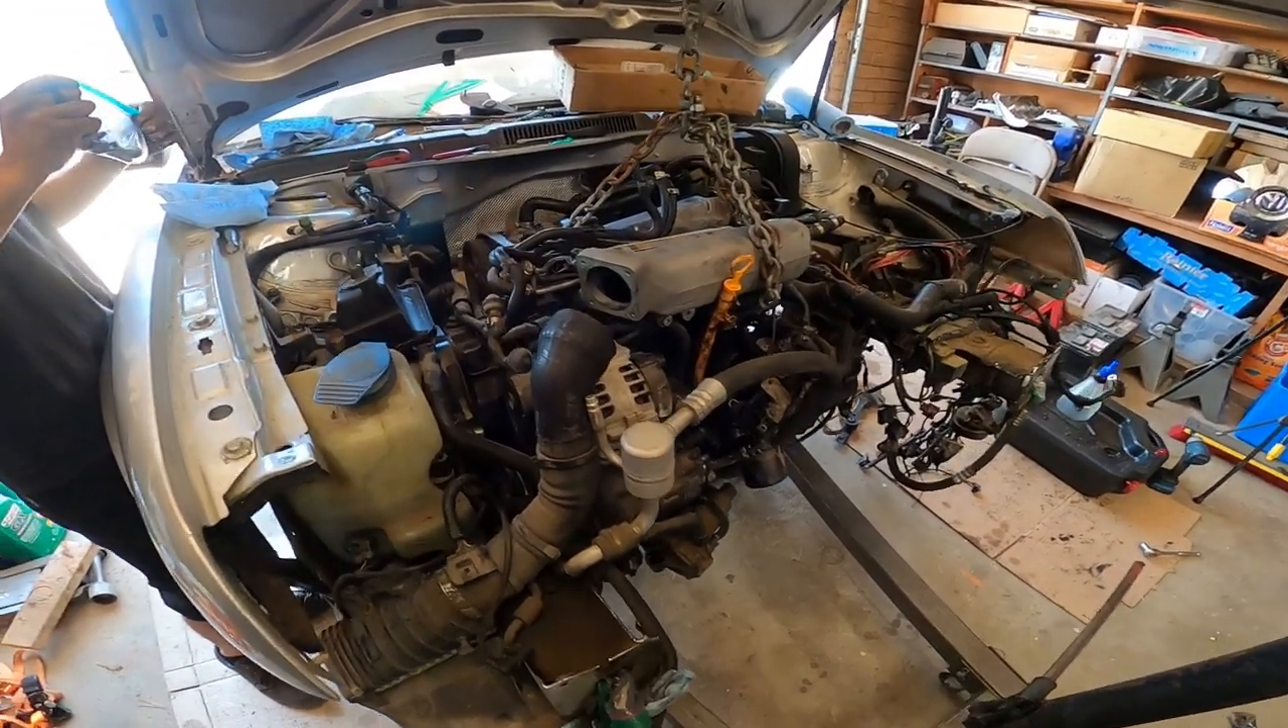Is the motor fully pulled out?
No.